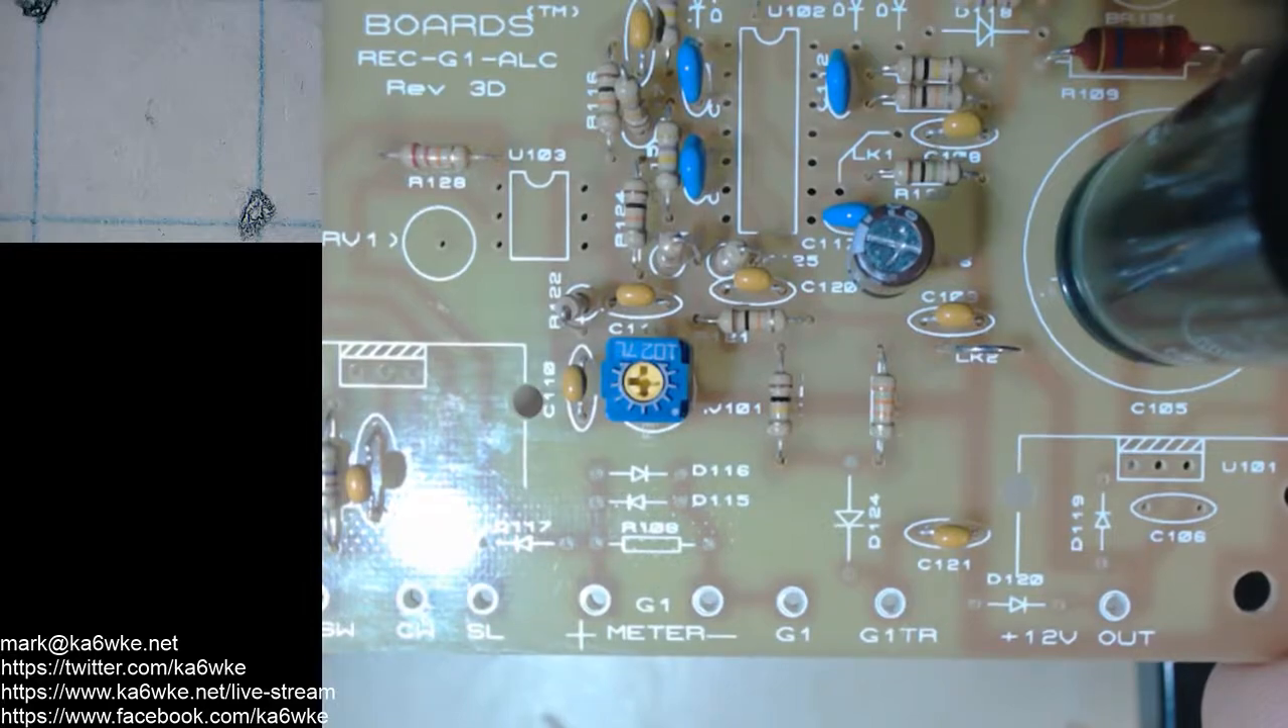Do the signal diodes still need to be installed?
Yes.